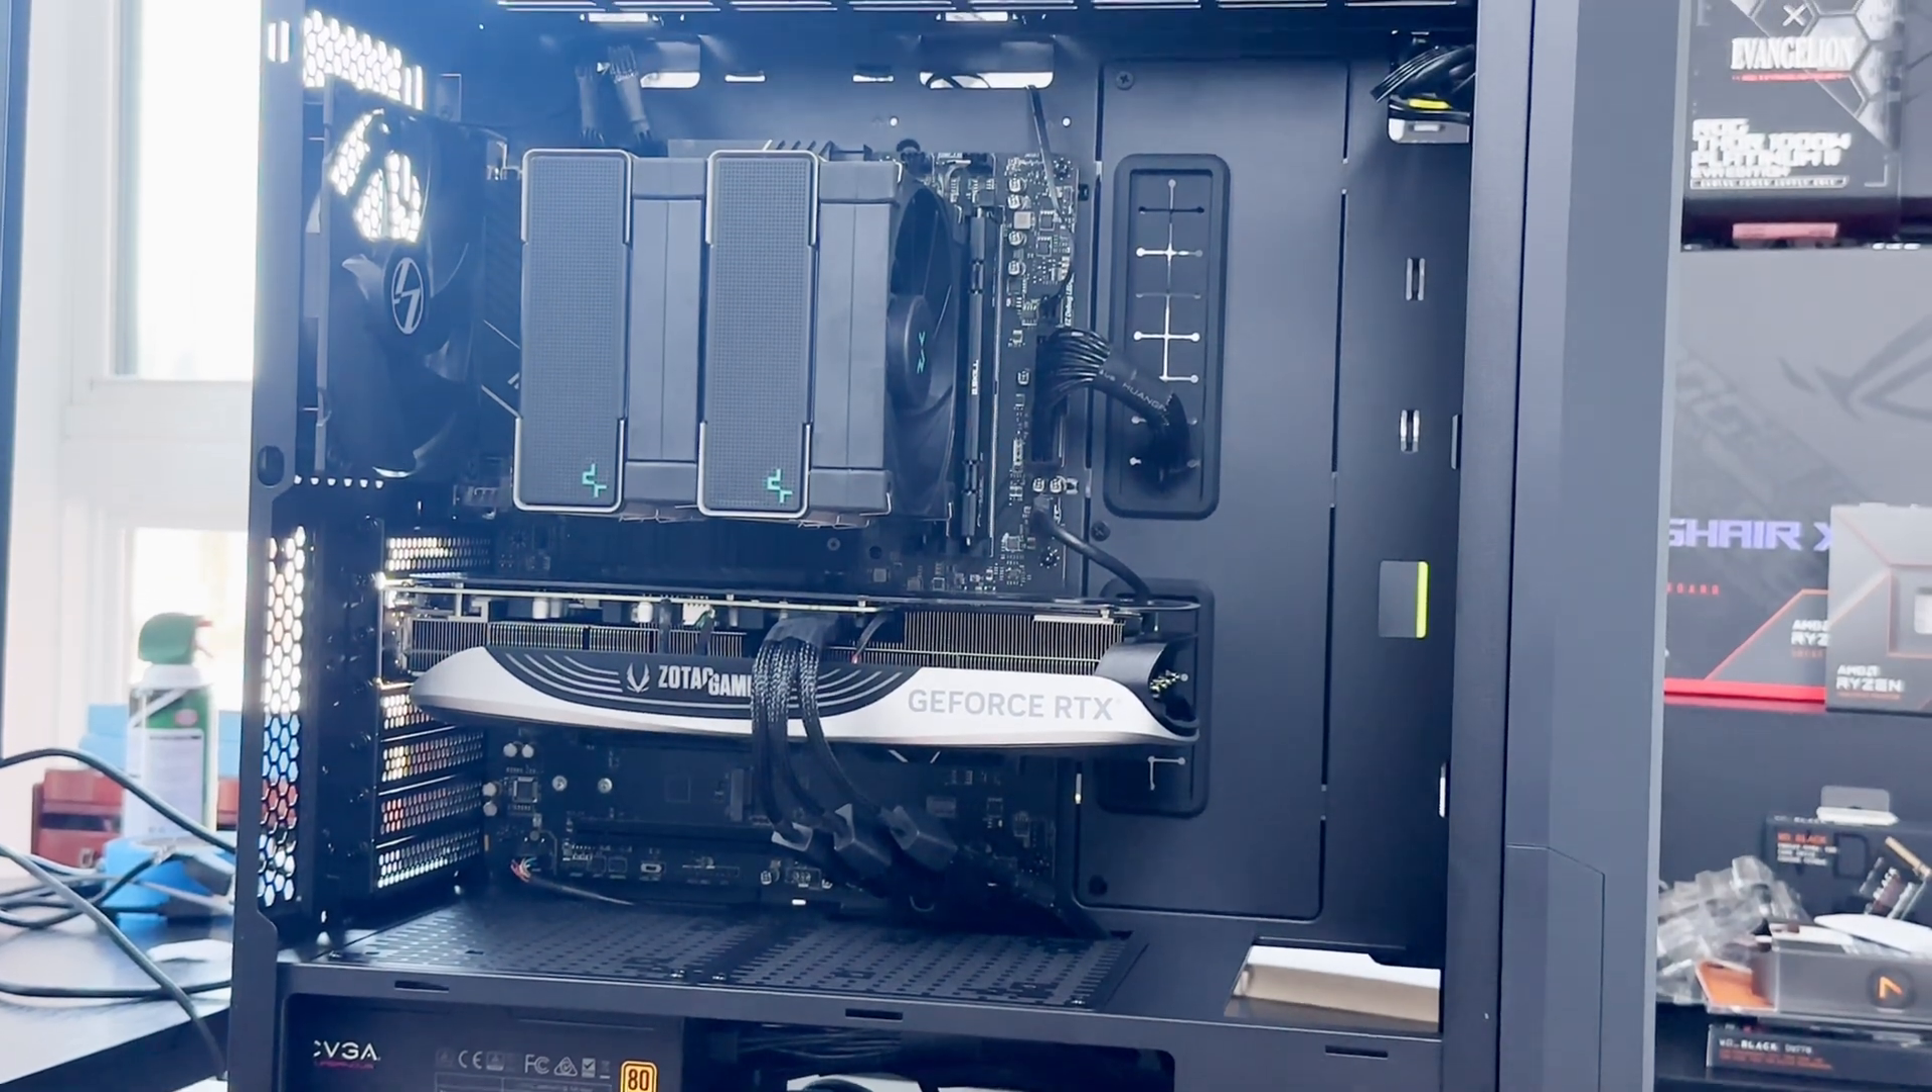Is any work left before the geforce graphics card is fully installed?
No.